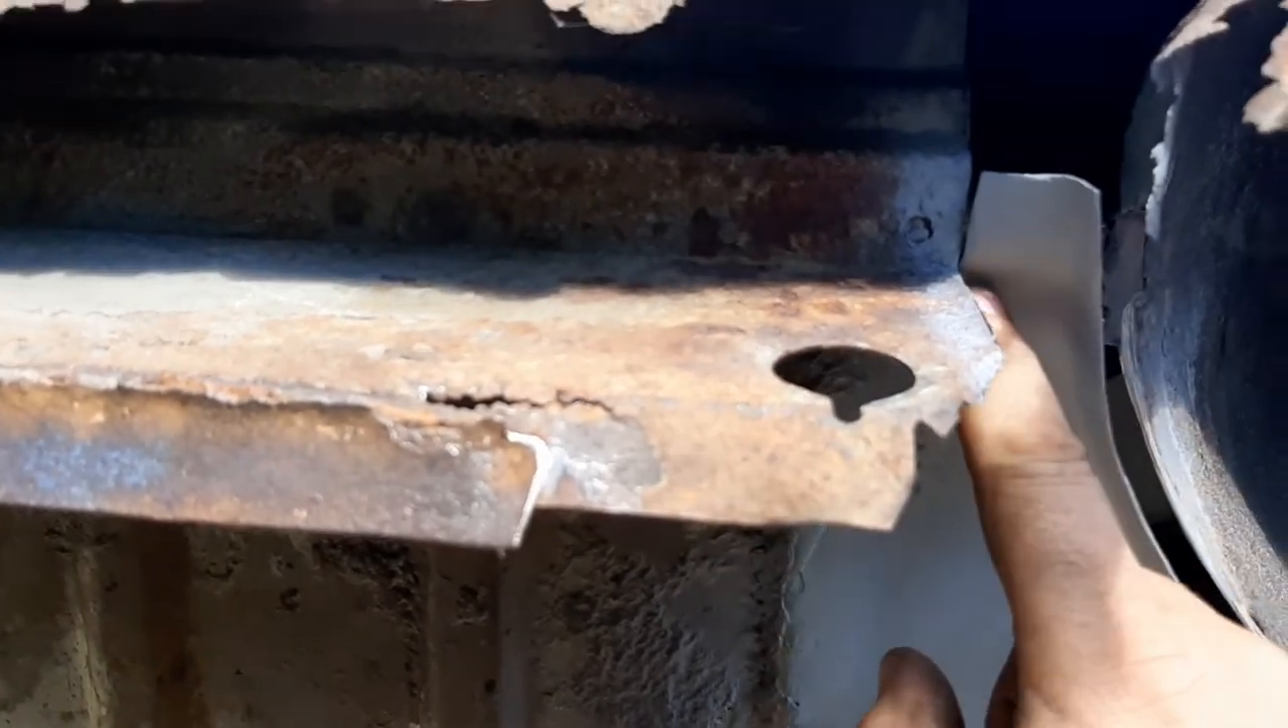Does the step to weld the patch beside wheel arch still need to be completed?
Yes.